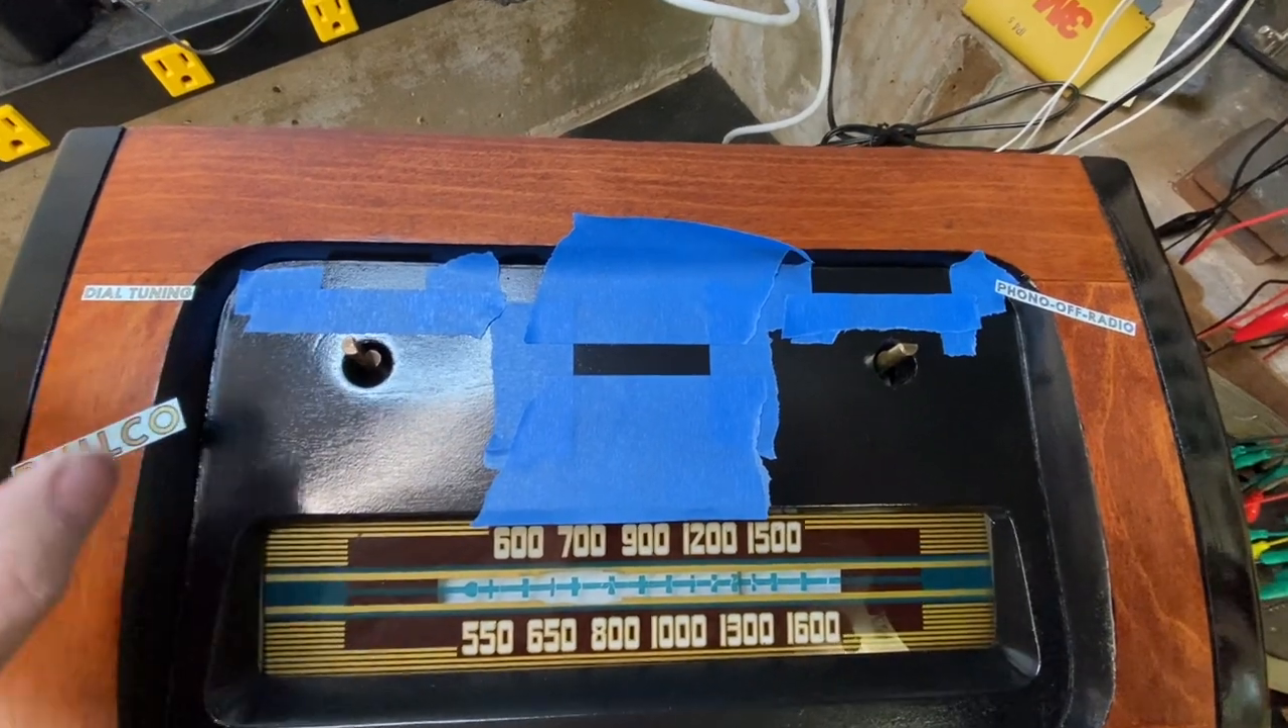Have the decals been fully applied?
No.